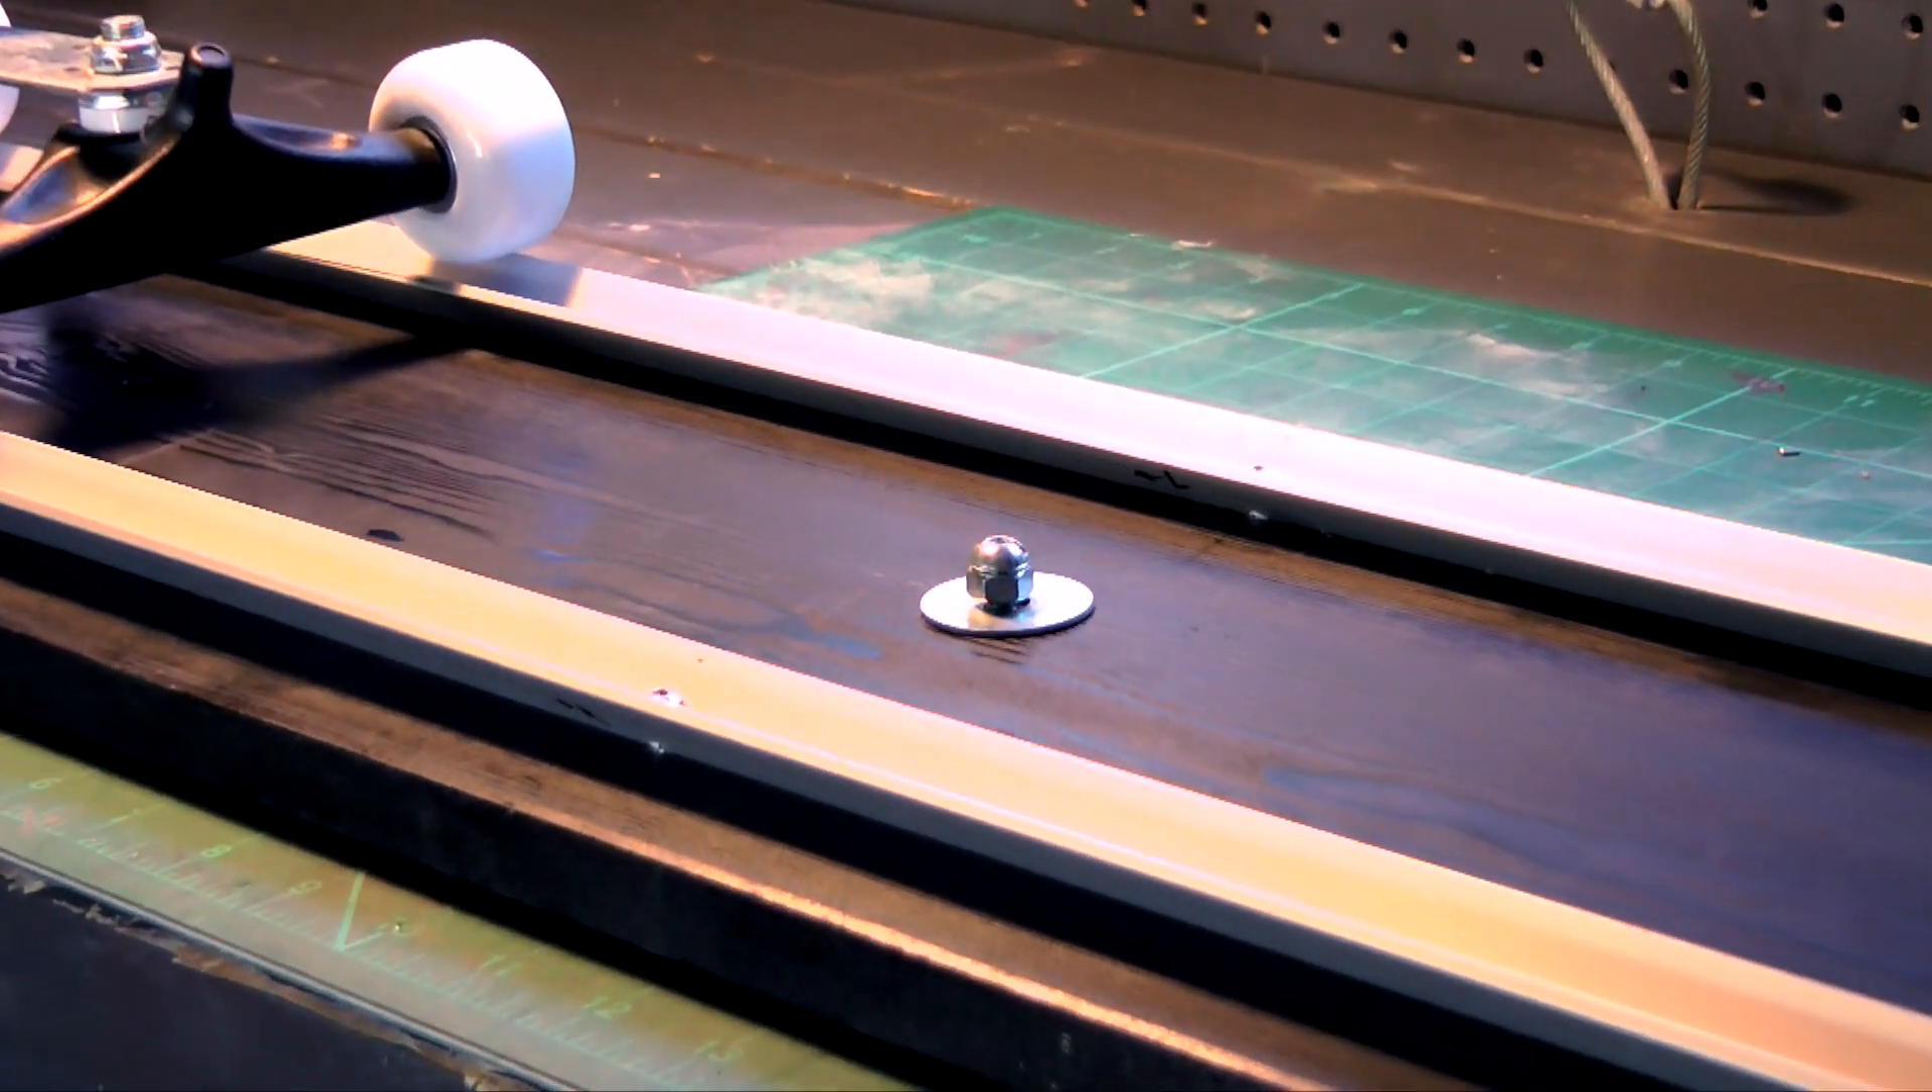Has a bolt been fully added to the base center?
Yes.